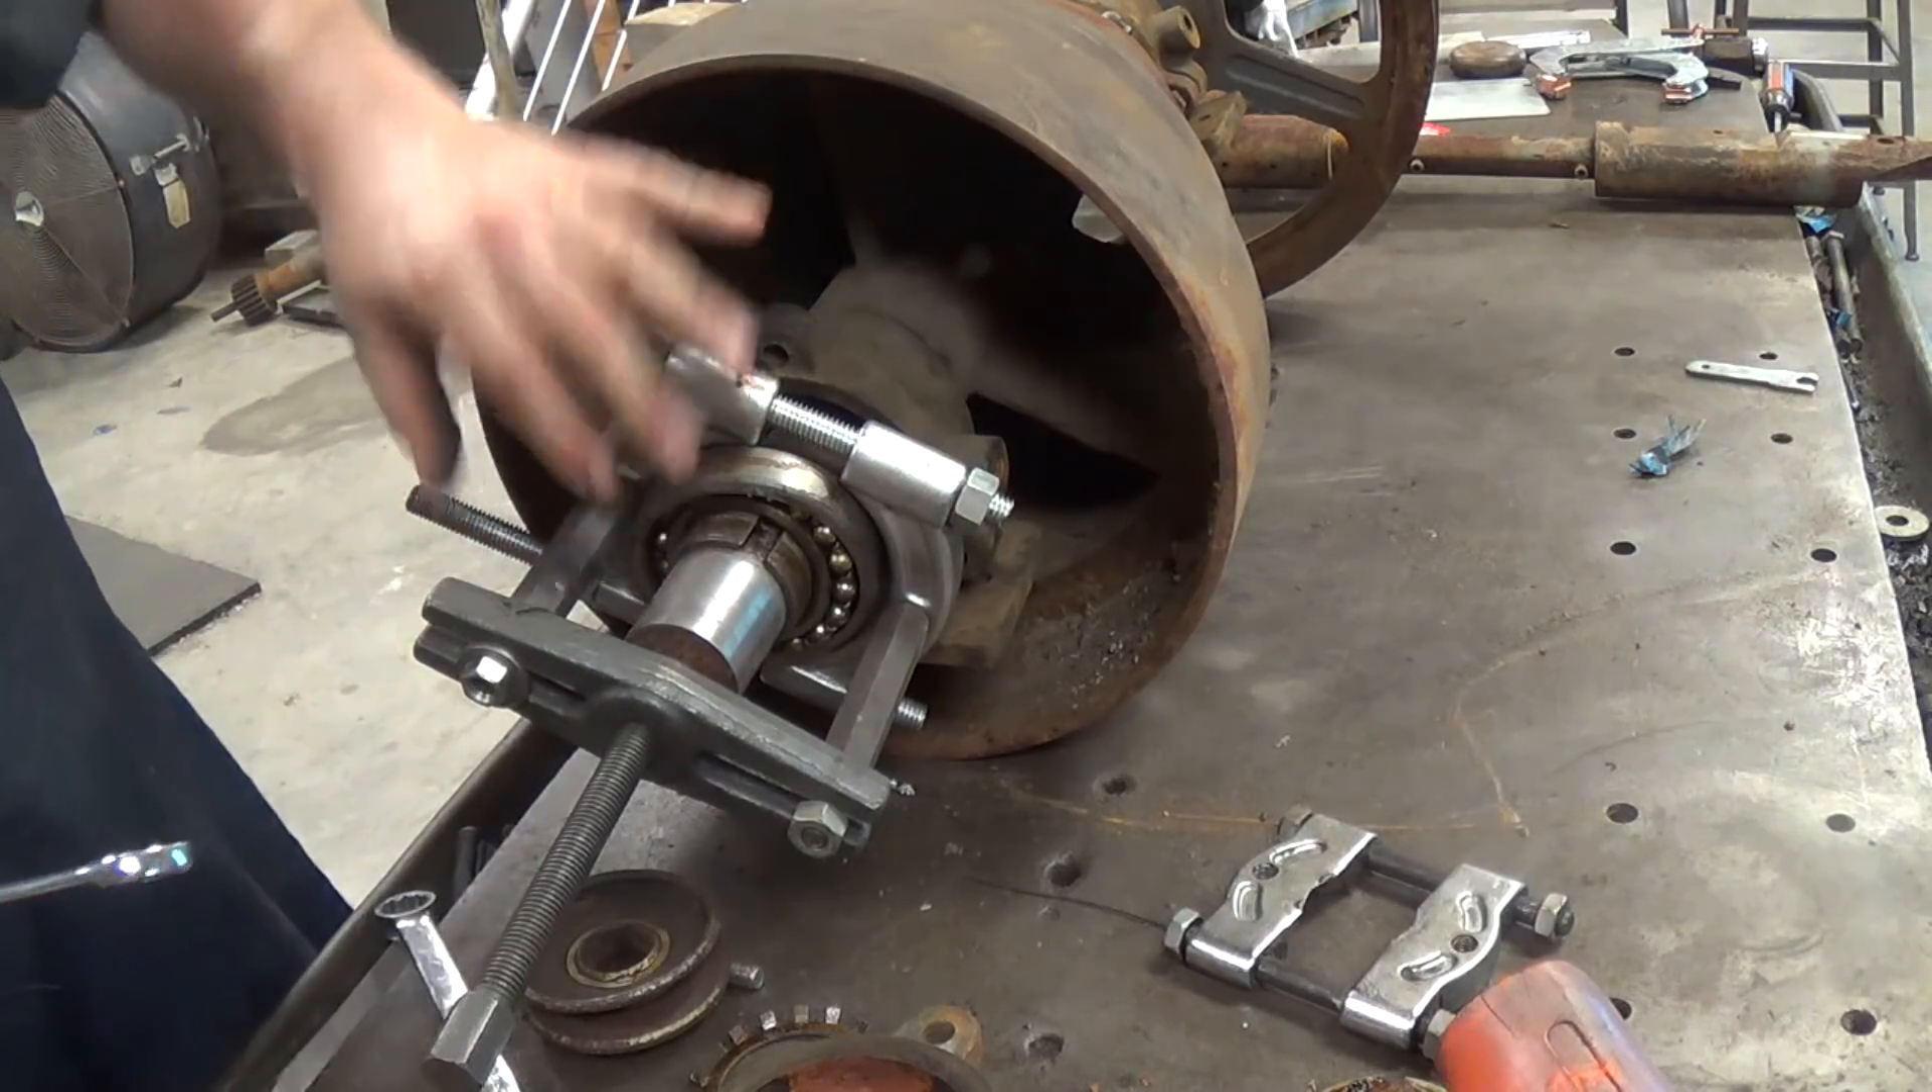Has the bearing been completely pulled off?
No.